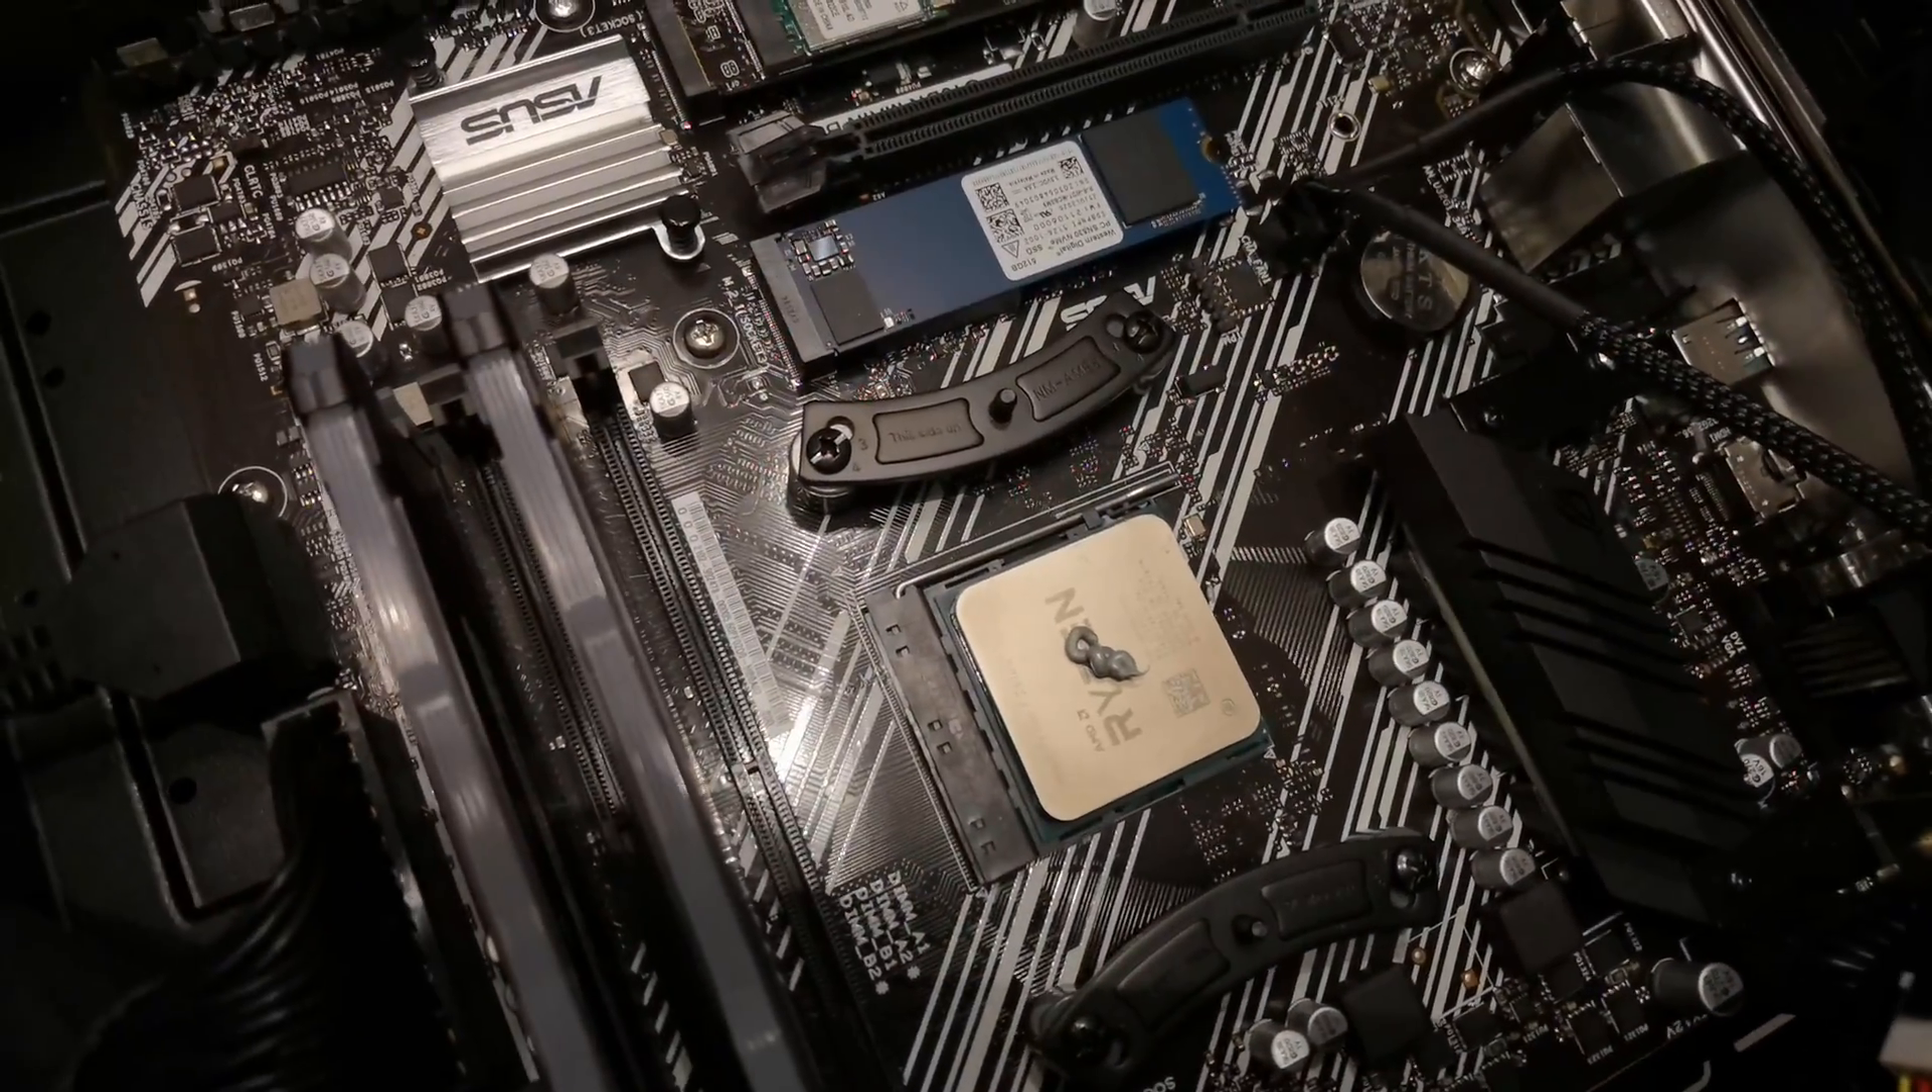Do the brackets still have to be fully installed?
No.